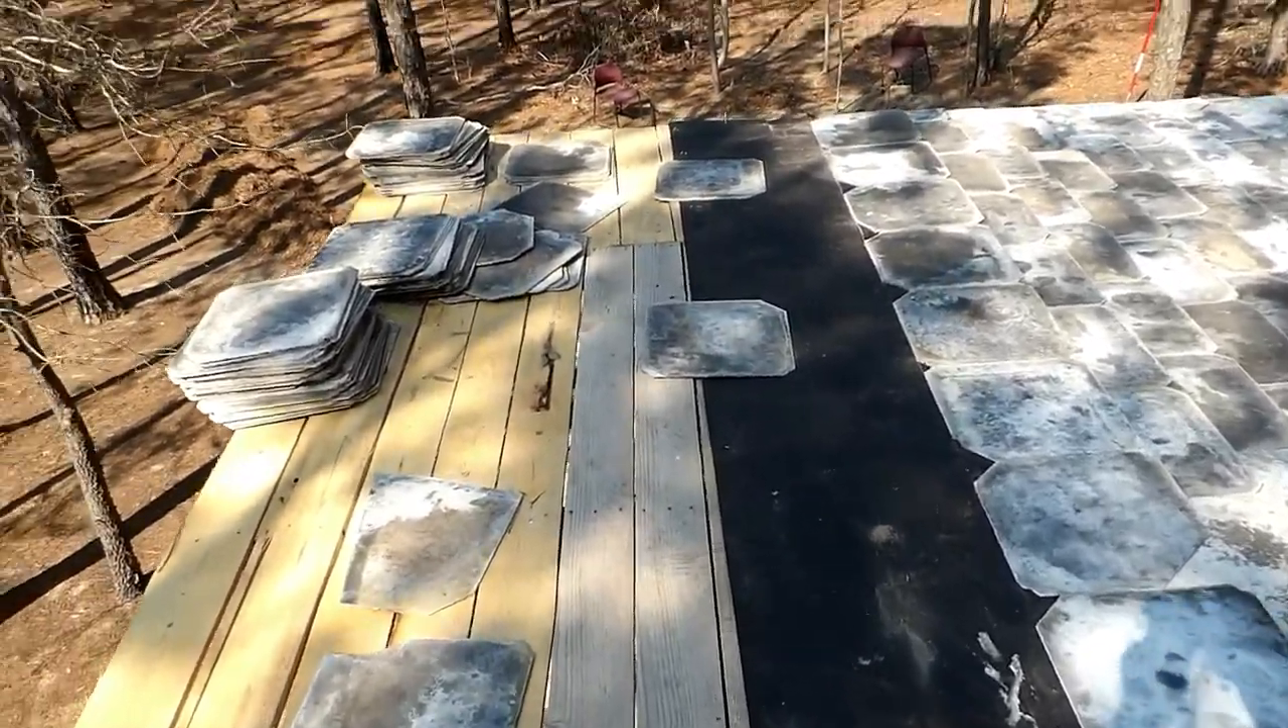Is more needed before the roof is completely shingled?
Yes.